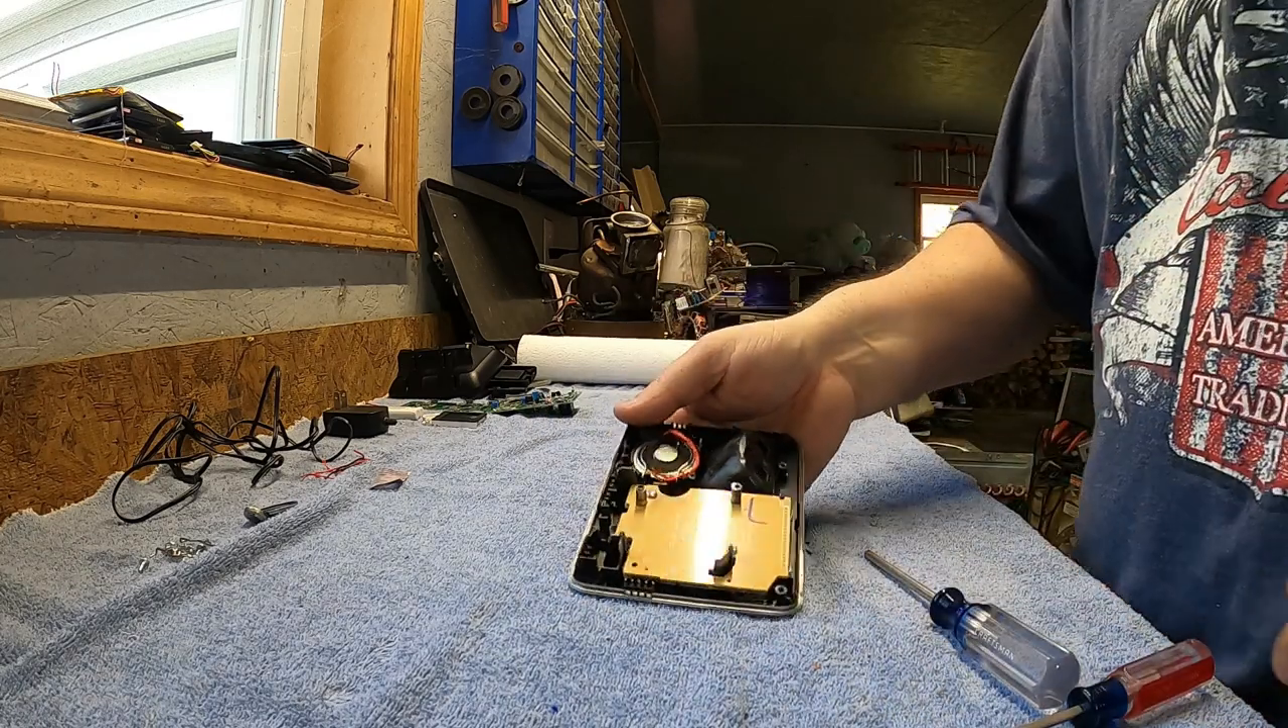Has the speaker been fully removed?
No.